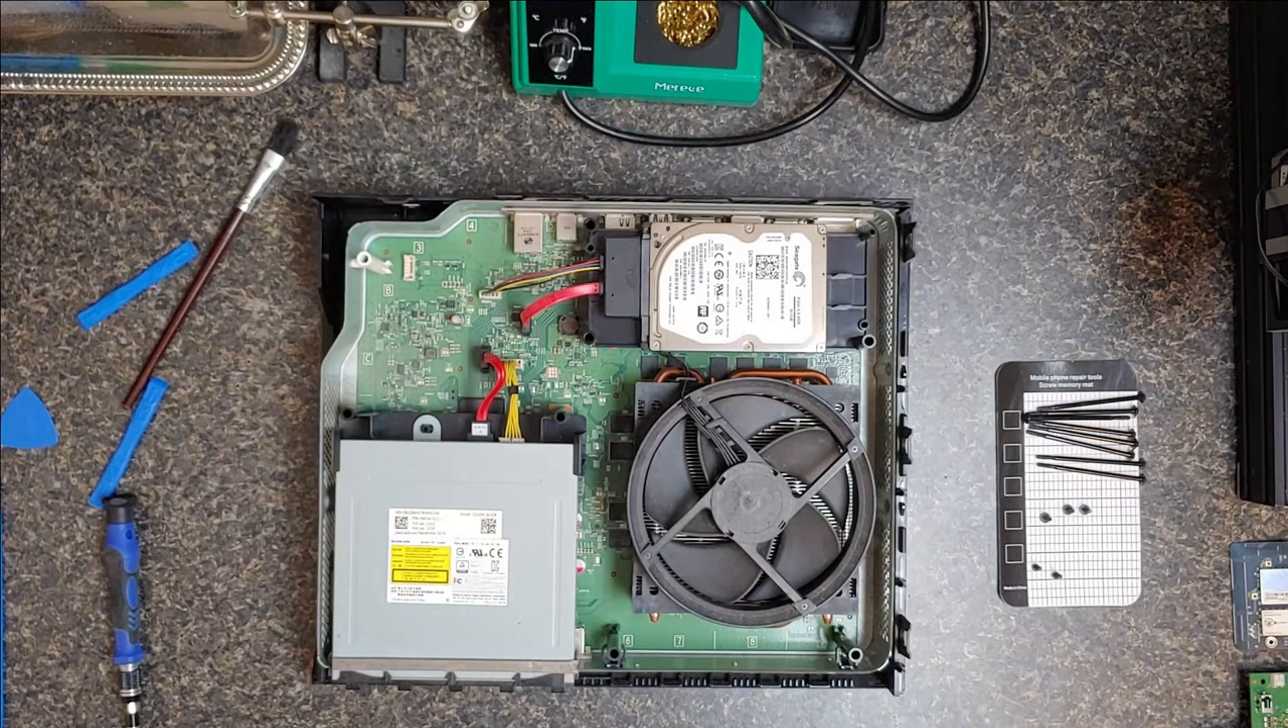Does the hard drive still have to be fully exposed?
No.